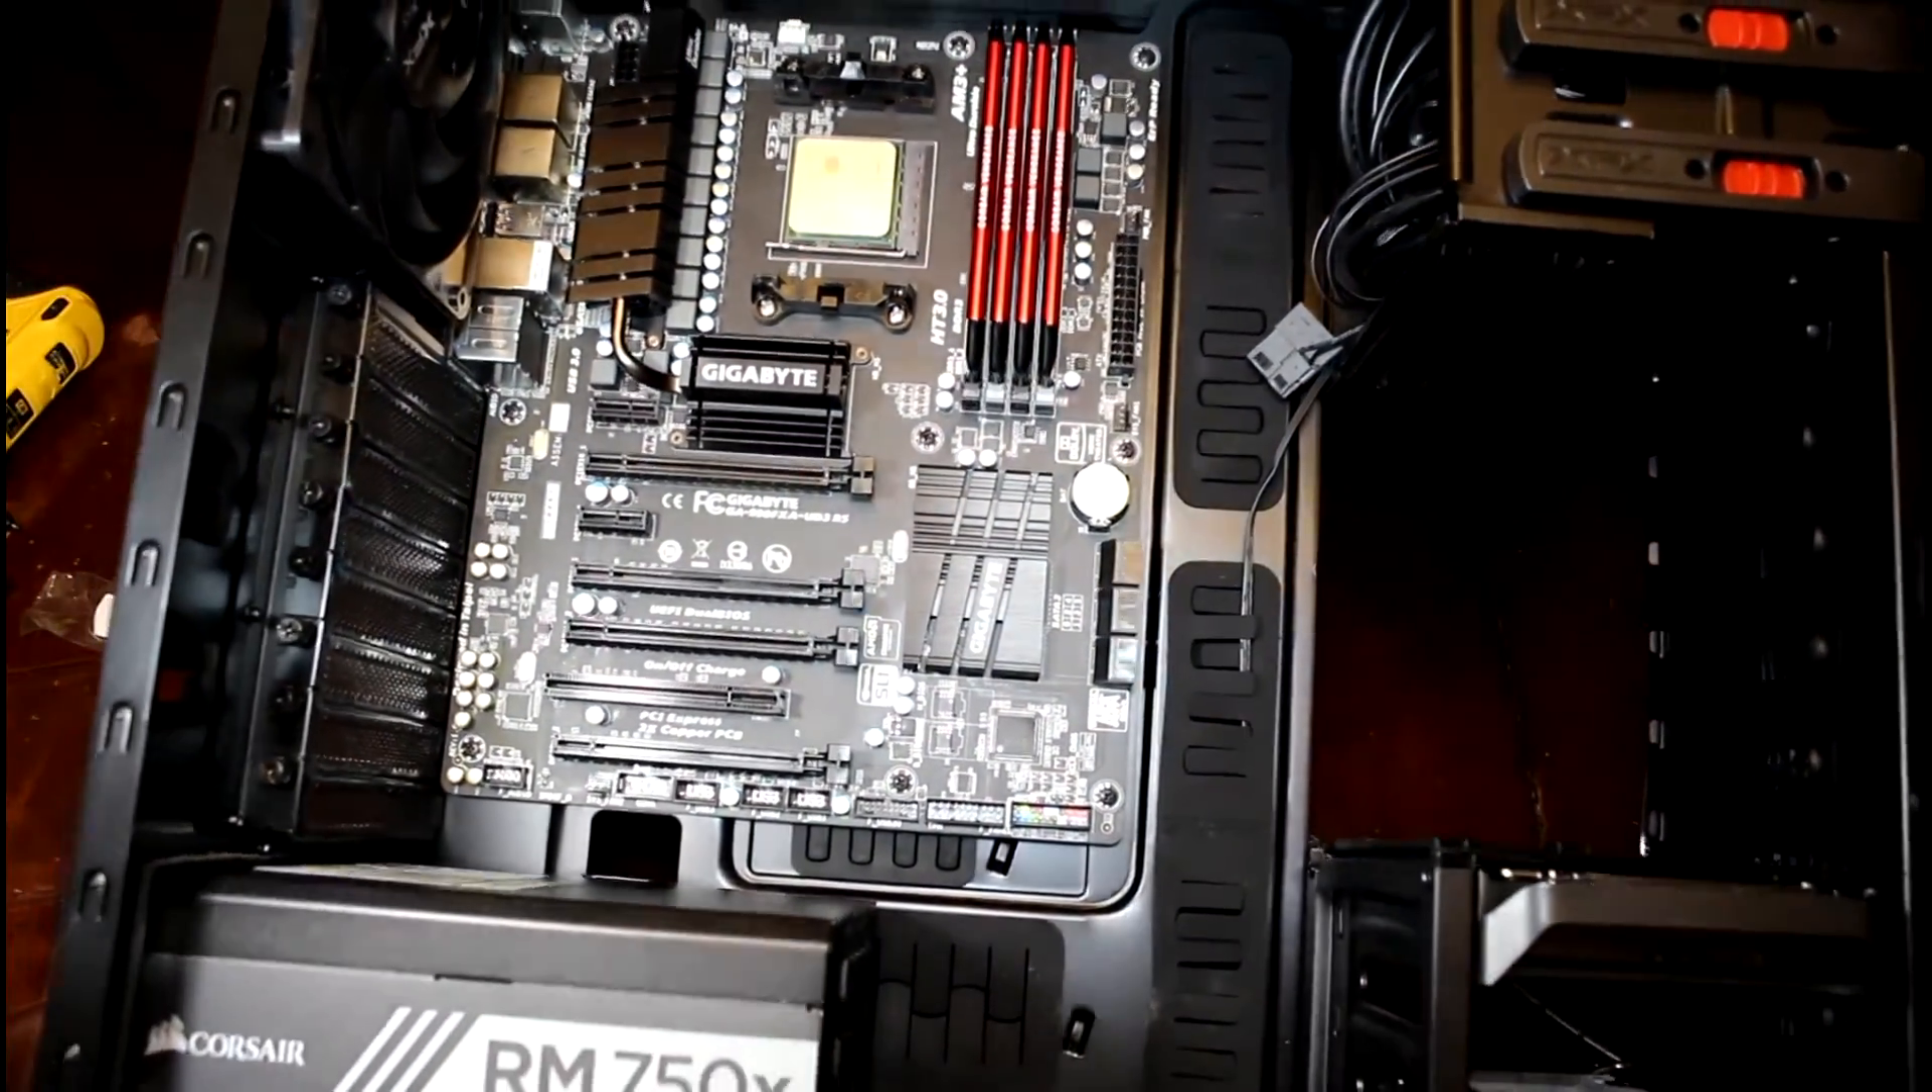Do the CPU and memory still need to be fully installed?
No.